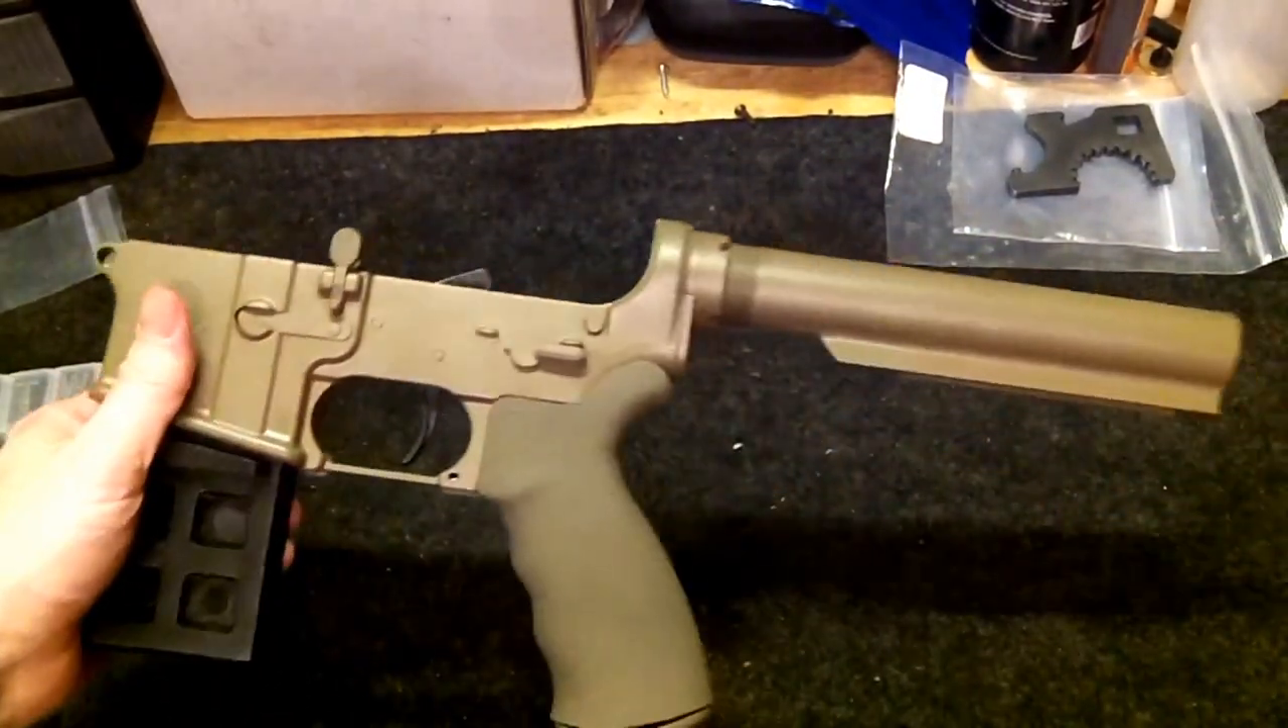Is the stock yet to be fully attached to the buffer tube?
Yes.